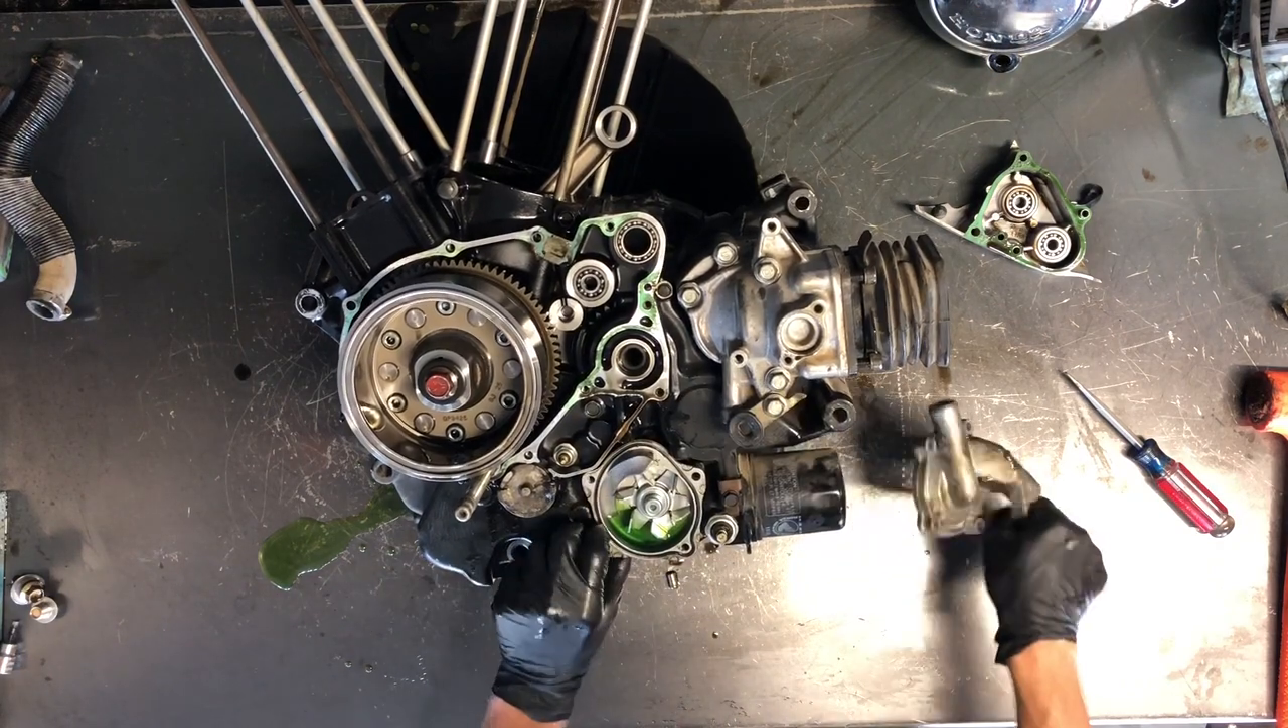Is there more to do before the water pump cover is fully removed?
No.